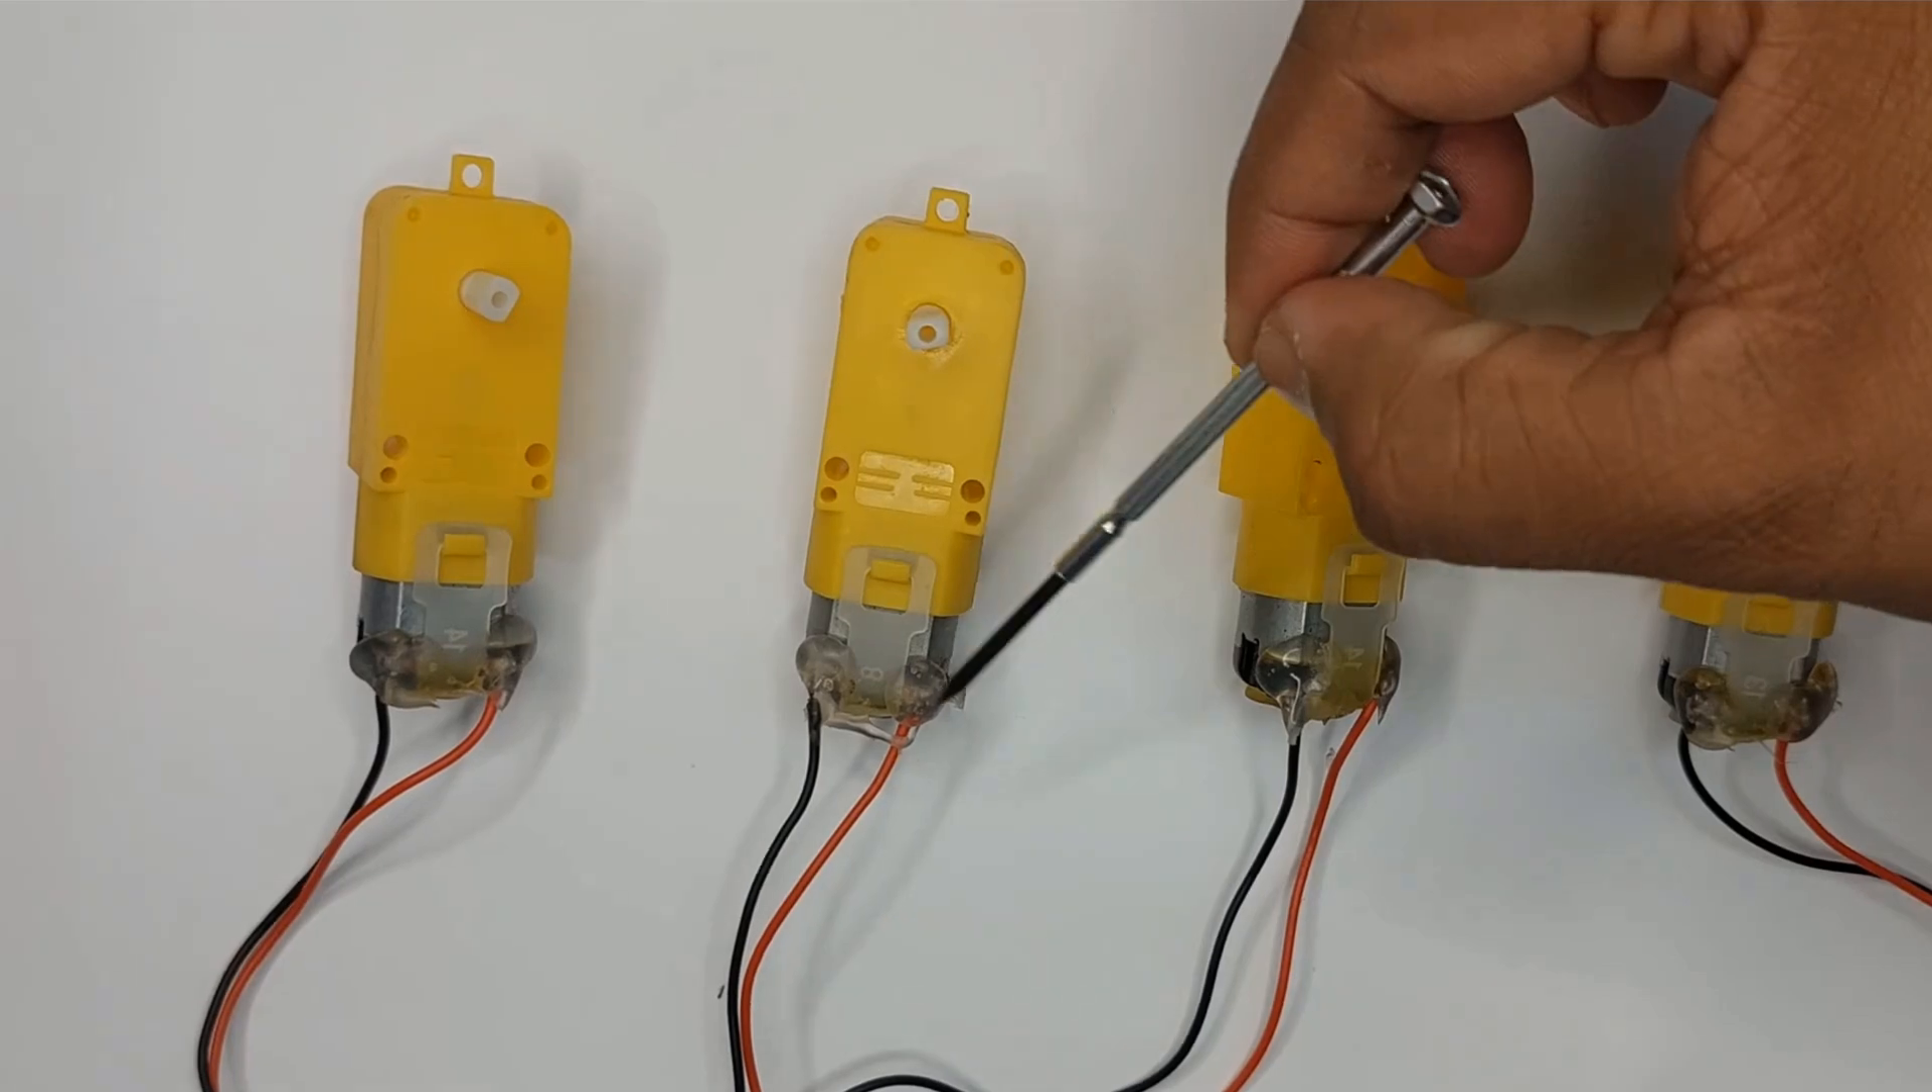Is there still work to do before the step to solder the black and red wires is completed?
No.